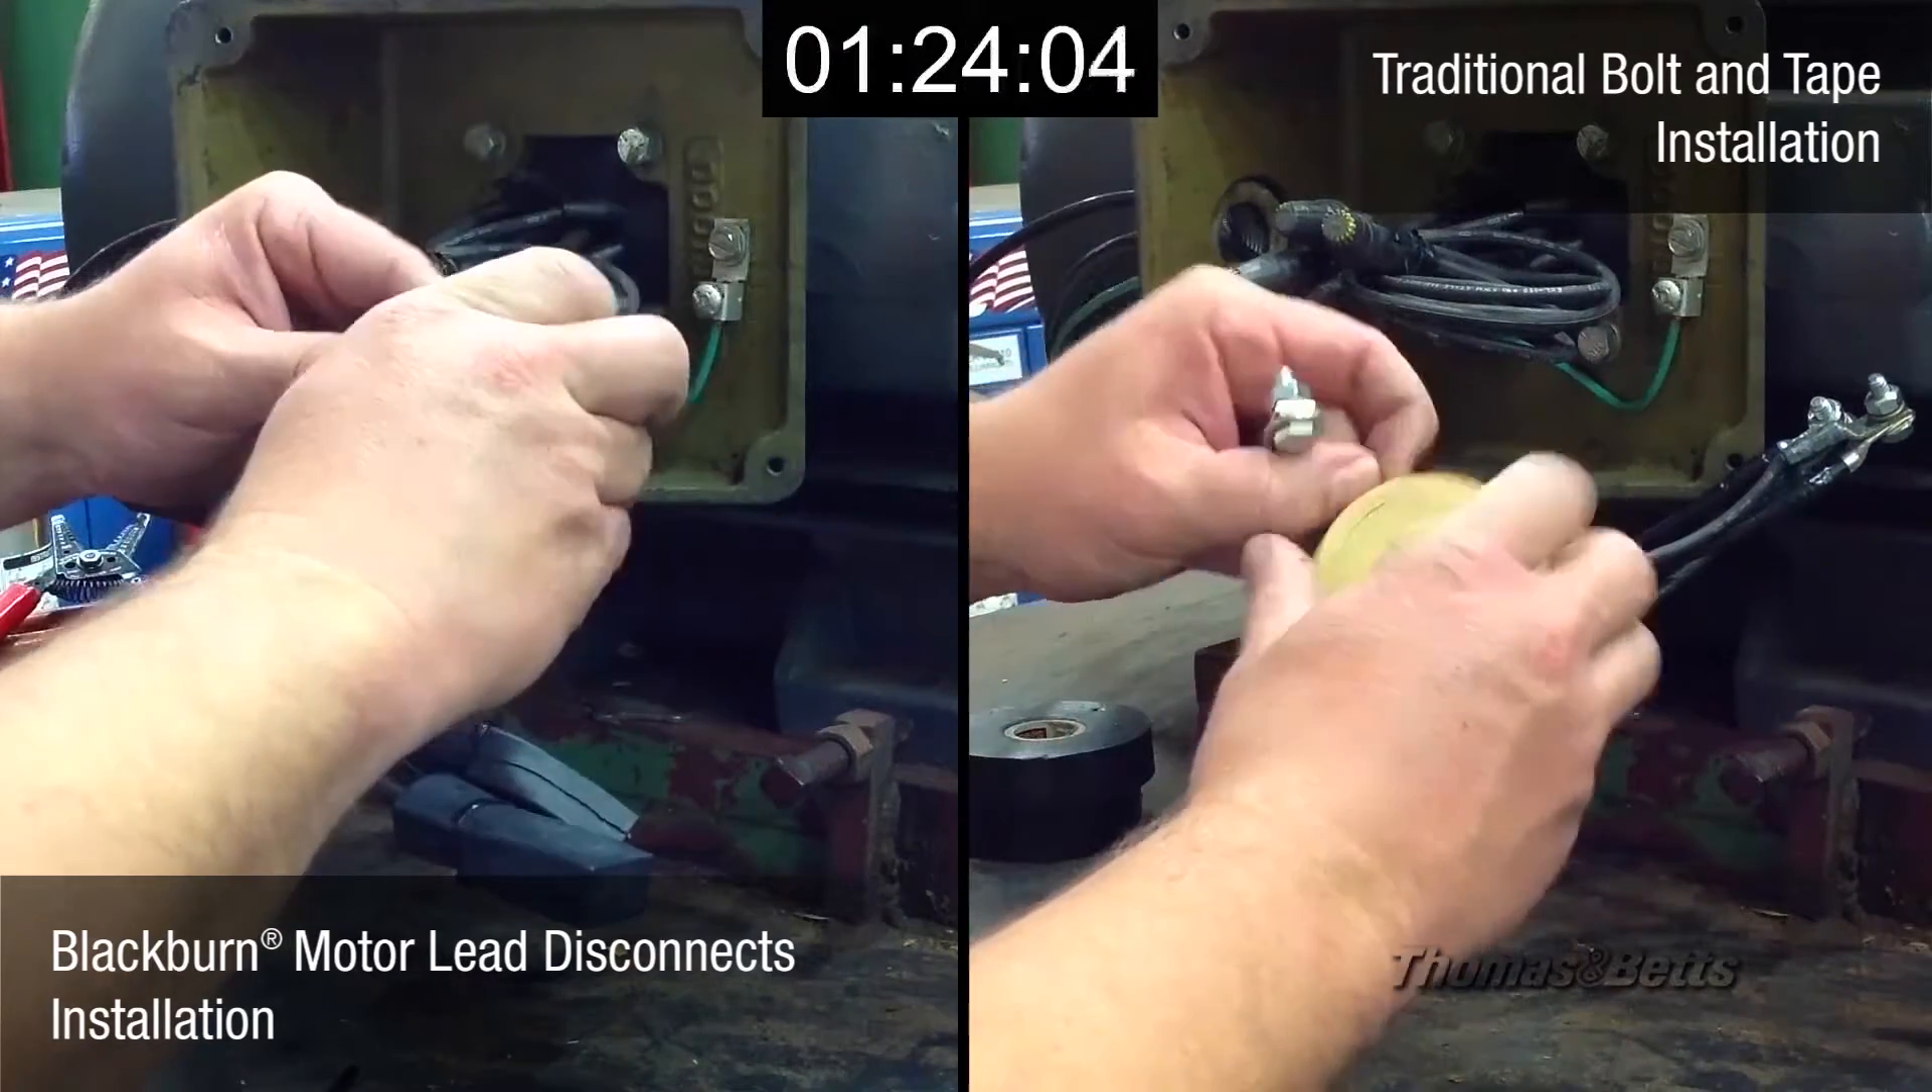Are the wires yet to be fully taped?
Yes.